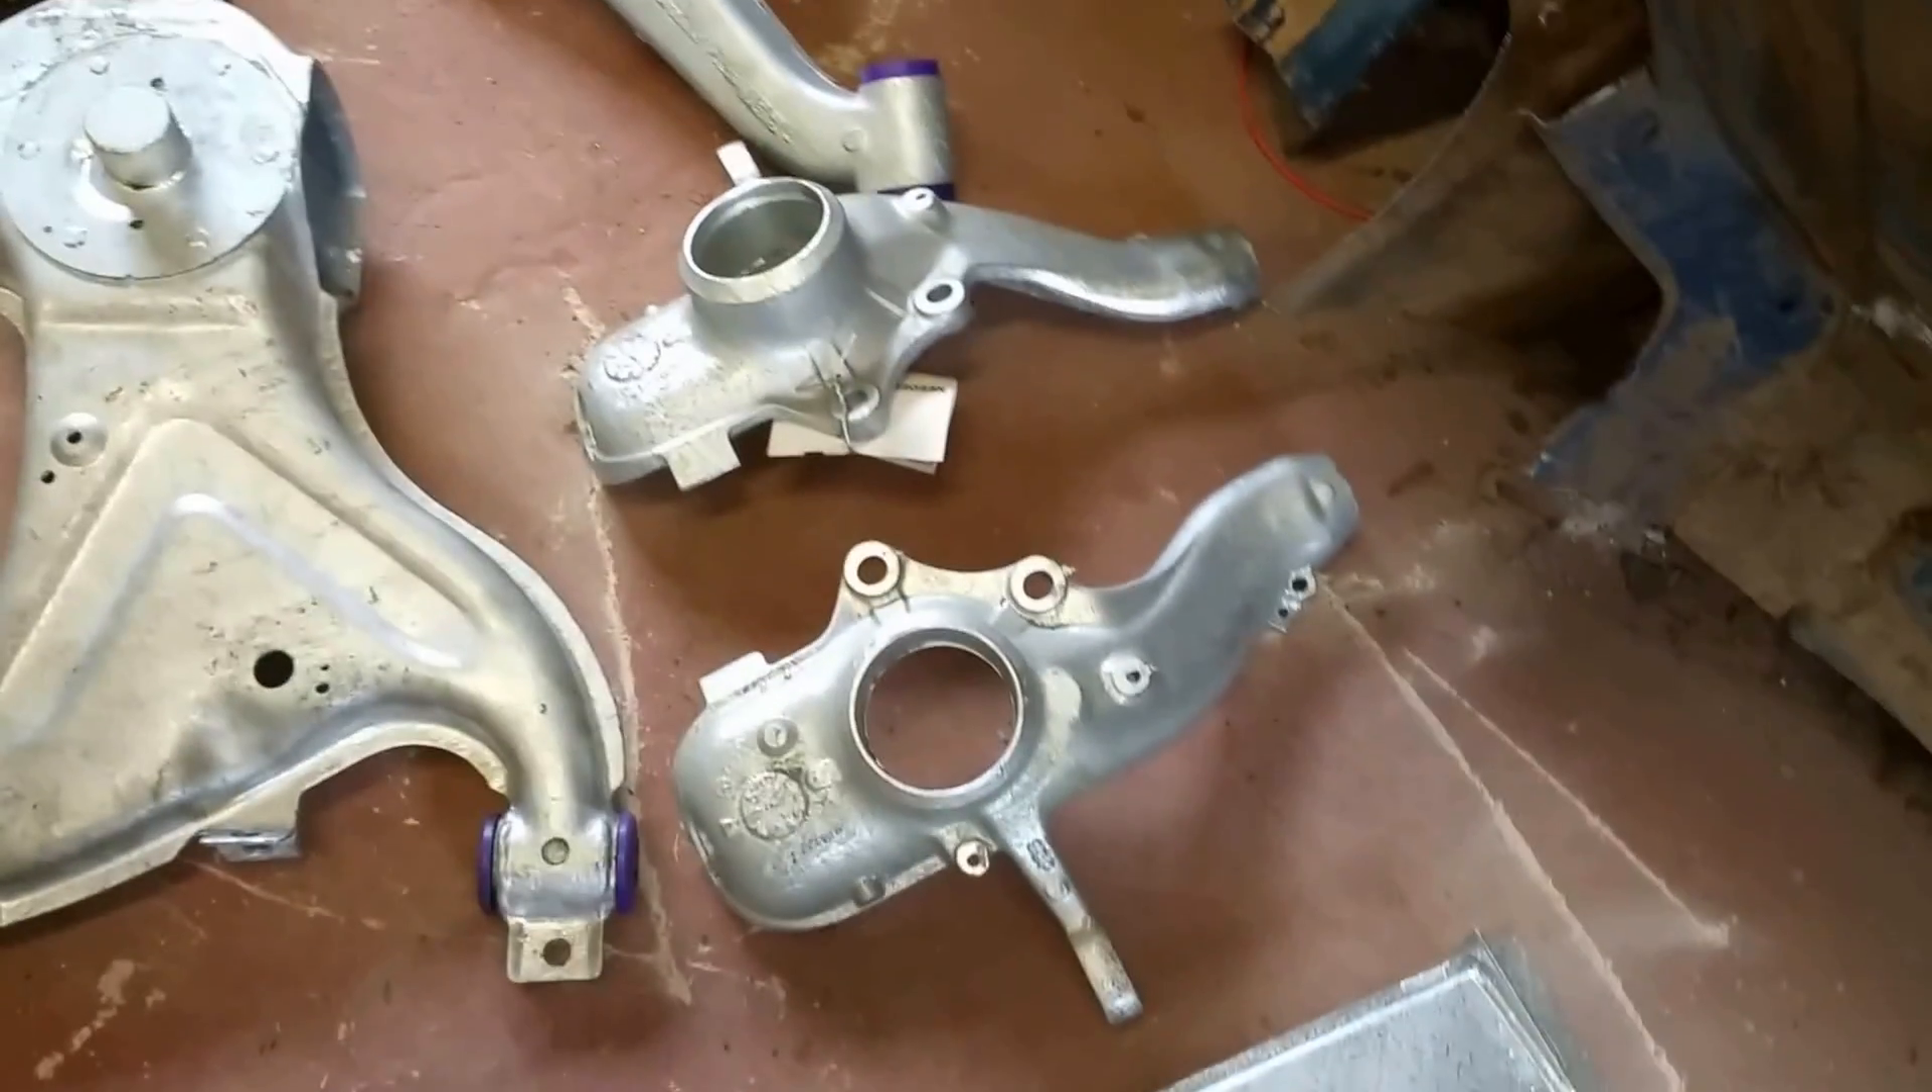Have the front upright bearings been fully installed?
No.